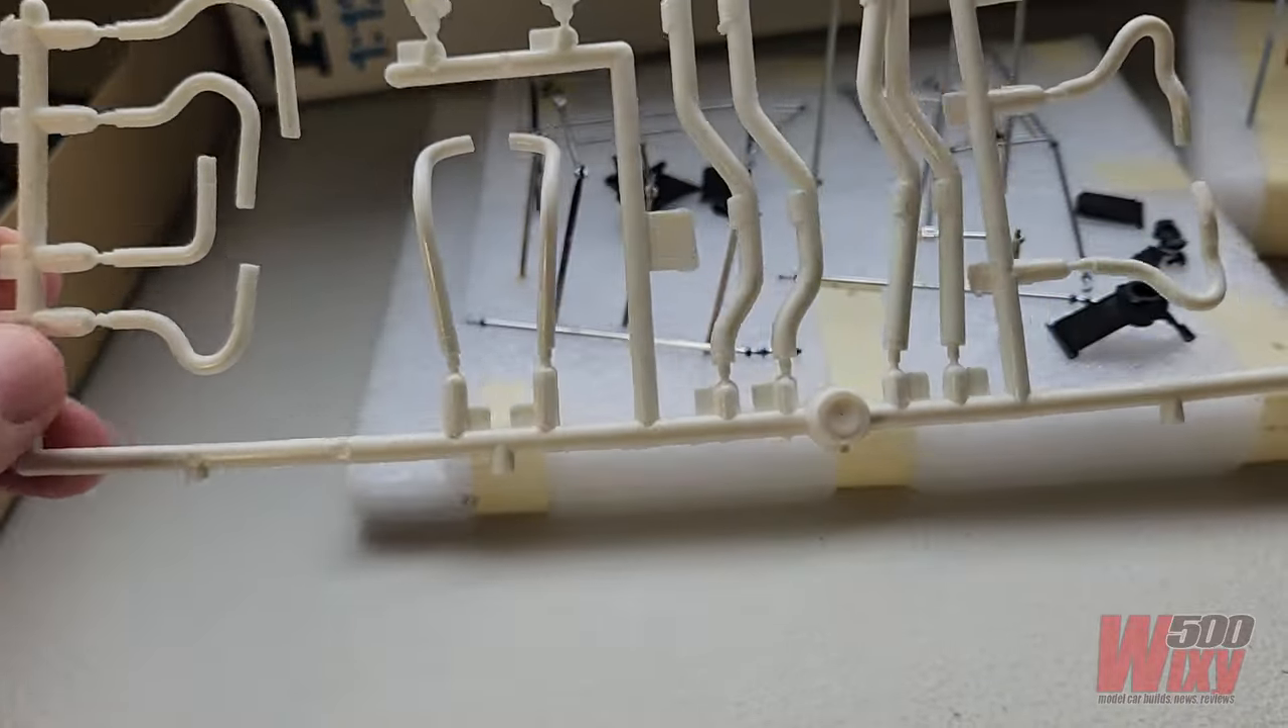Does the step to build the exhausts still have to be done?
Yes.